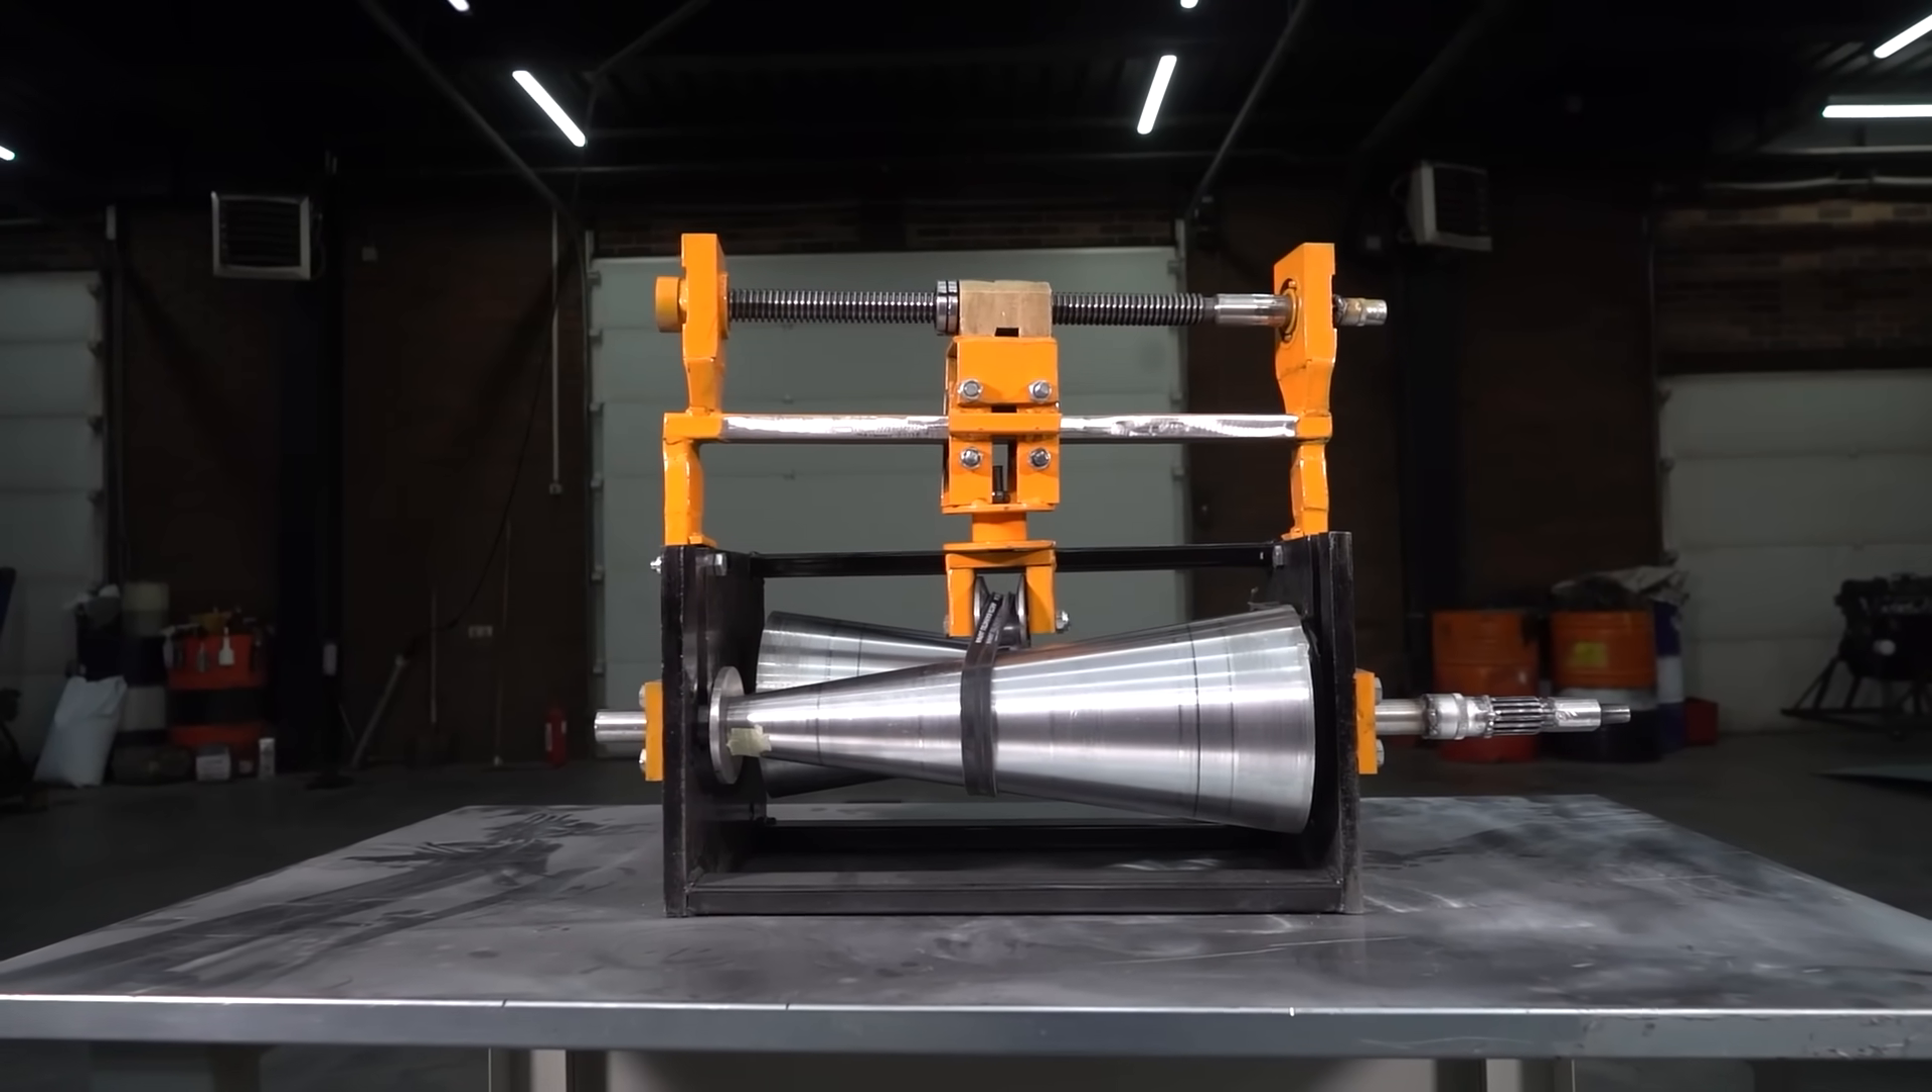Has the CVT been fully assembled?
Yes.